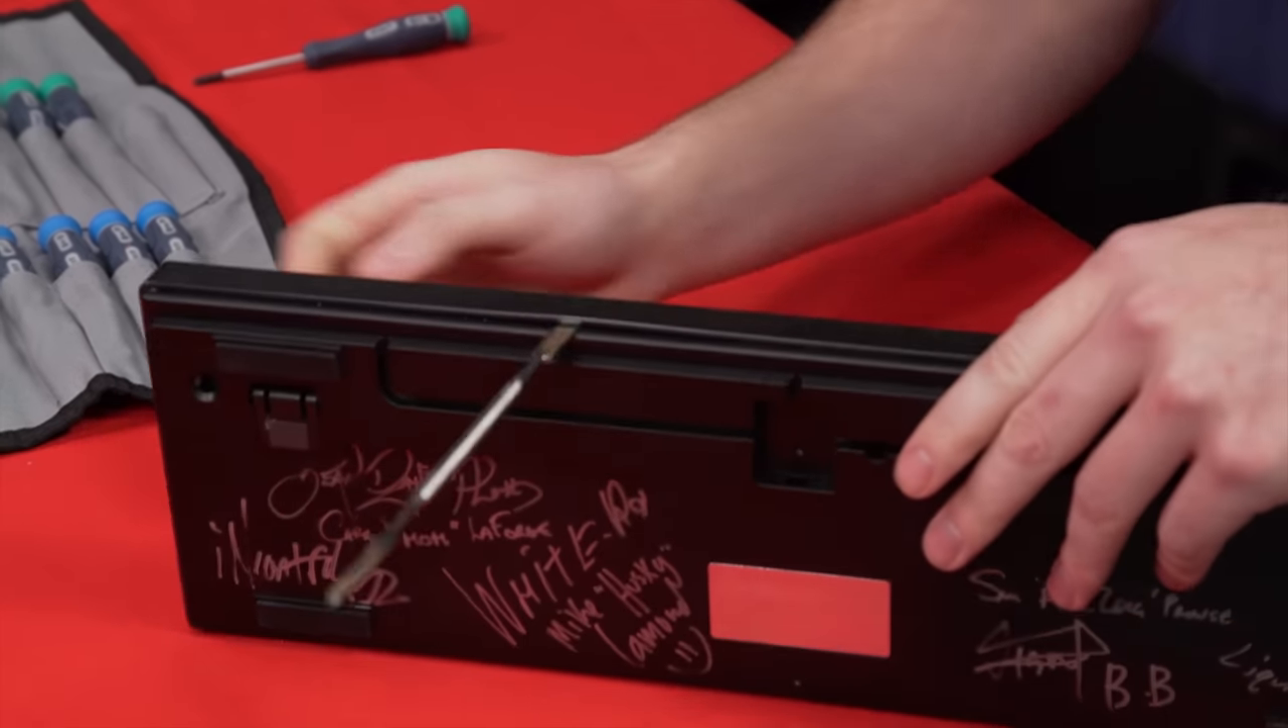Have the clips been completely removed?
No.